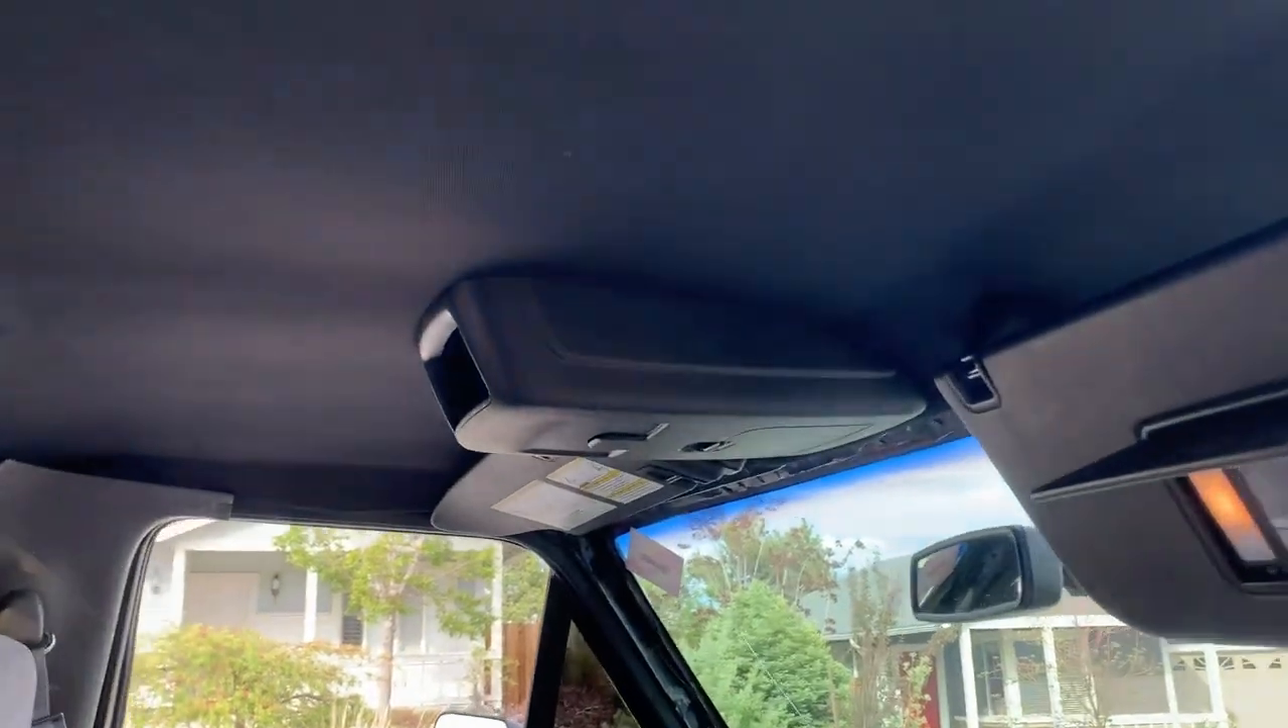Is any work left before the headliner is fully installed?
No.